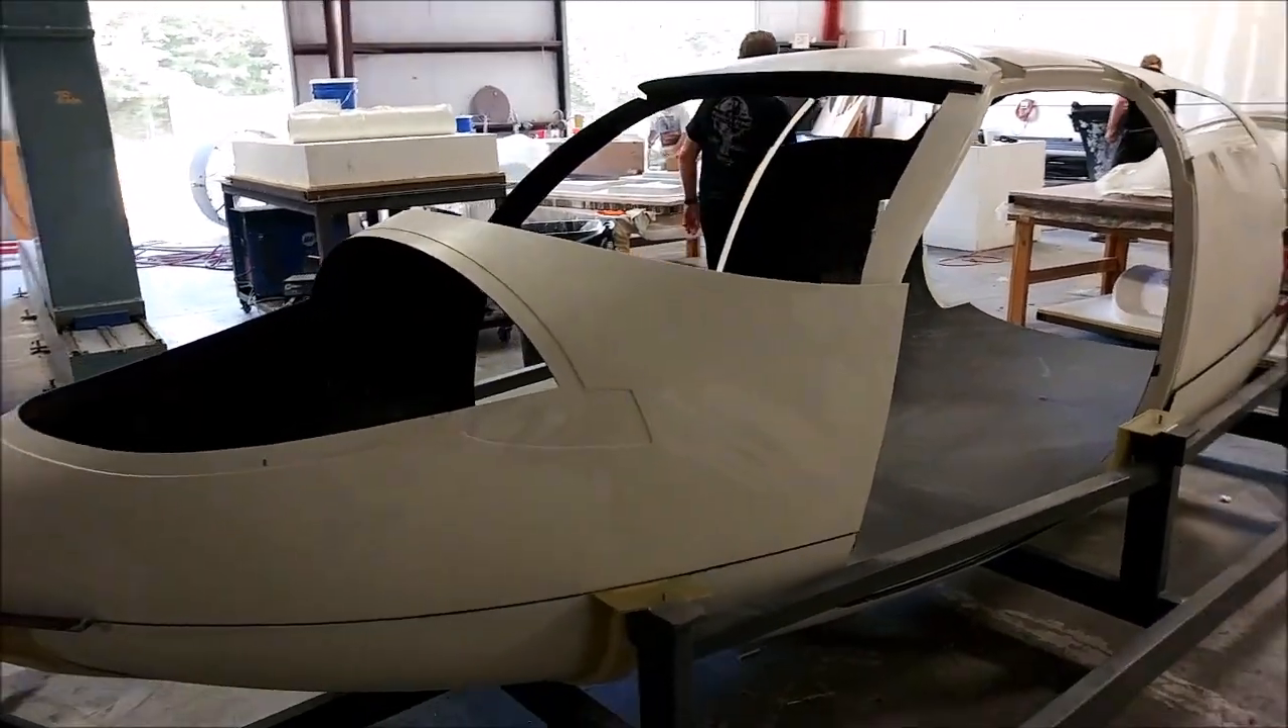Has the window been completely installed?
No.